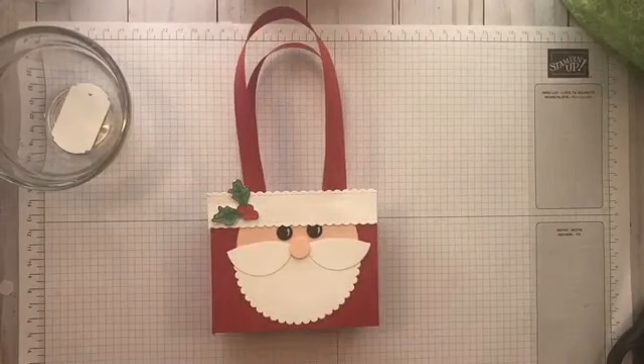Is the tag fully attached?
No.